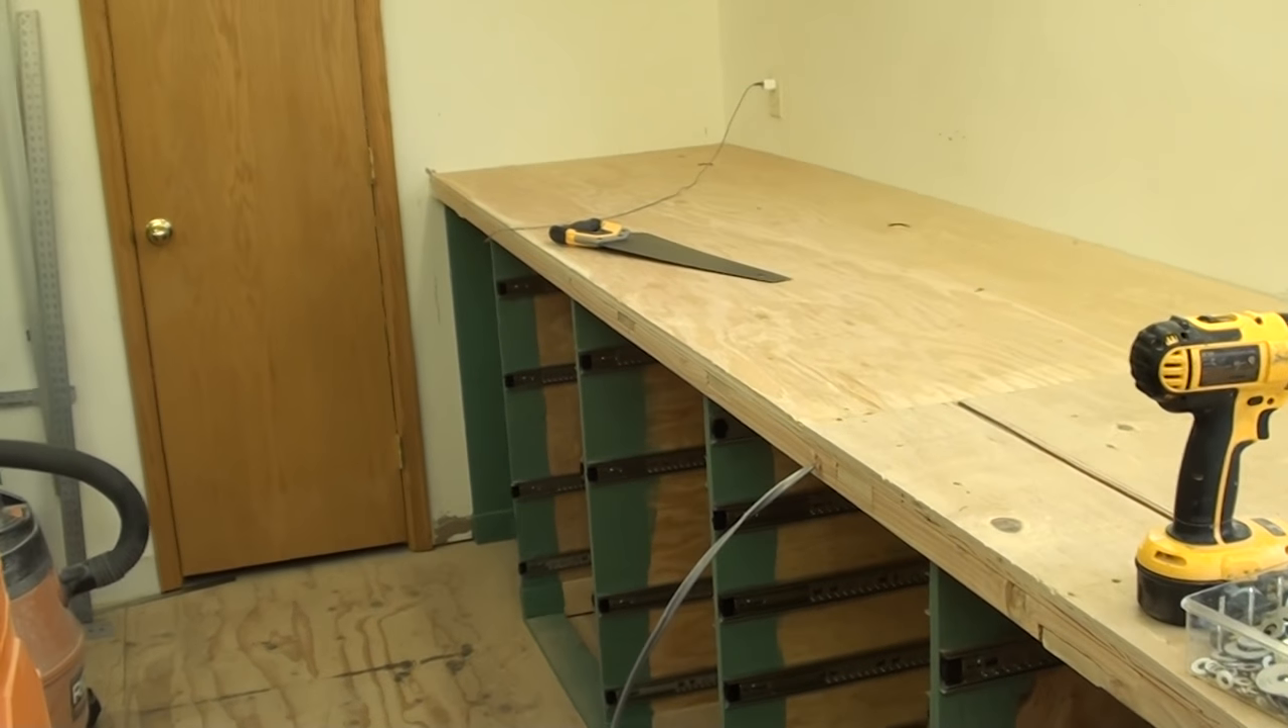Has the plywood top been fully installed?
Yes.